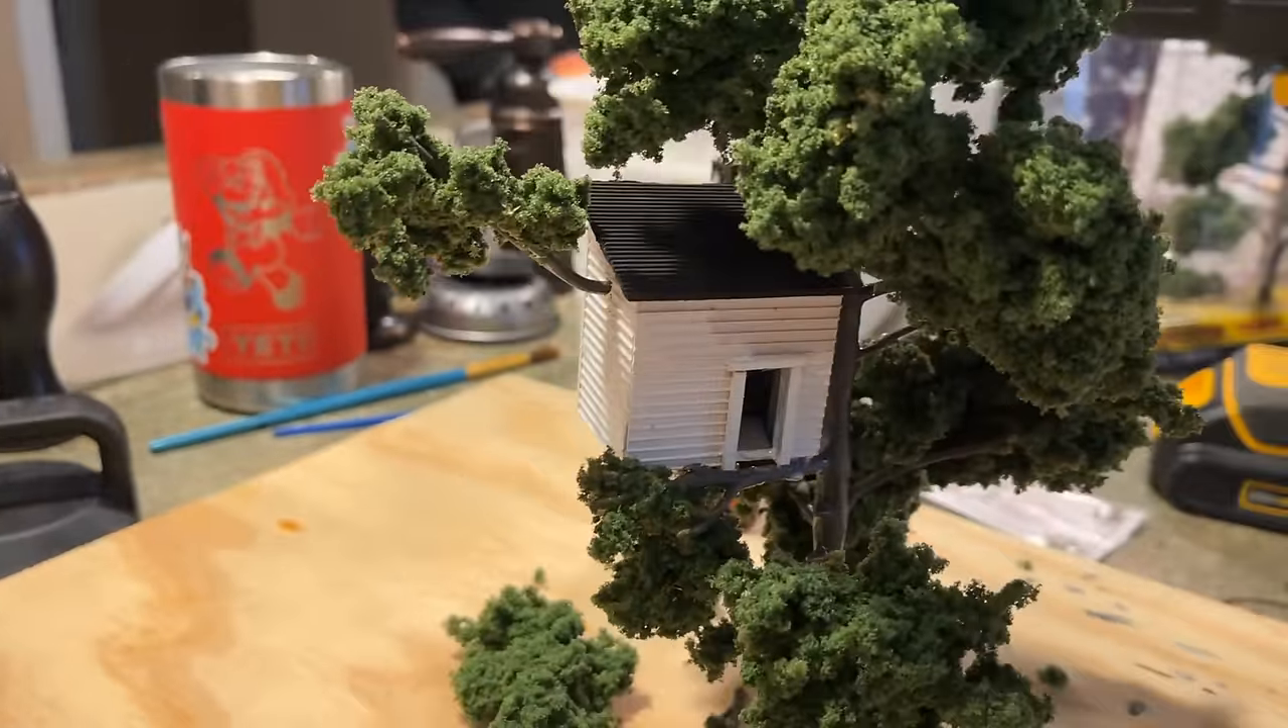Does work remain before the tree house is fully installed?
No.